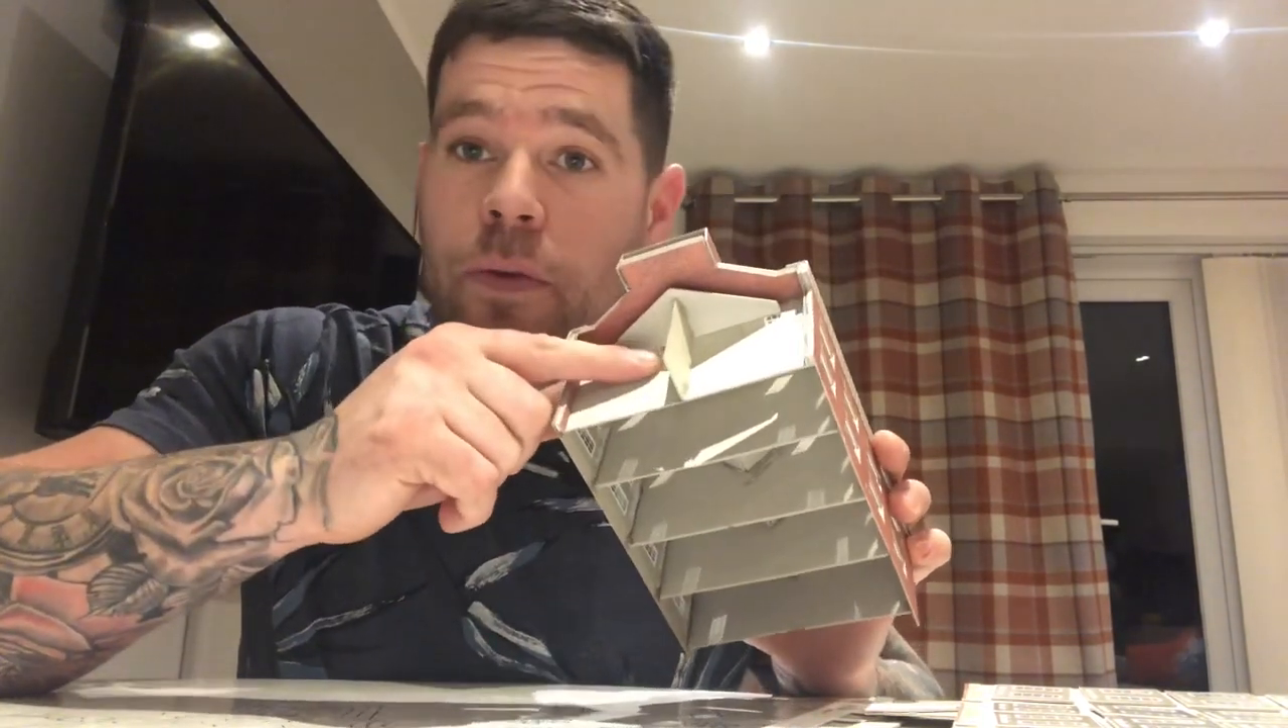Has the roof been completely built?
No.